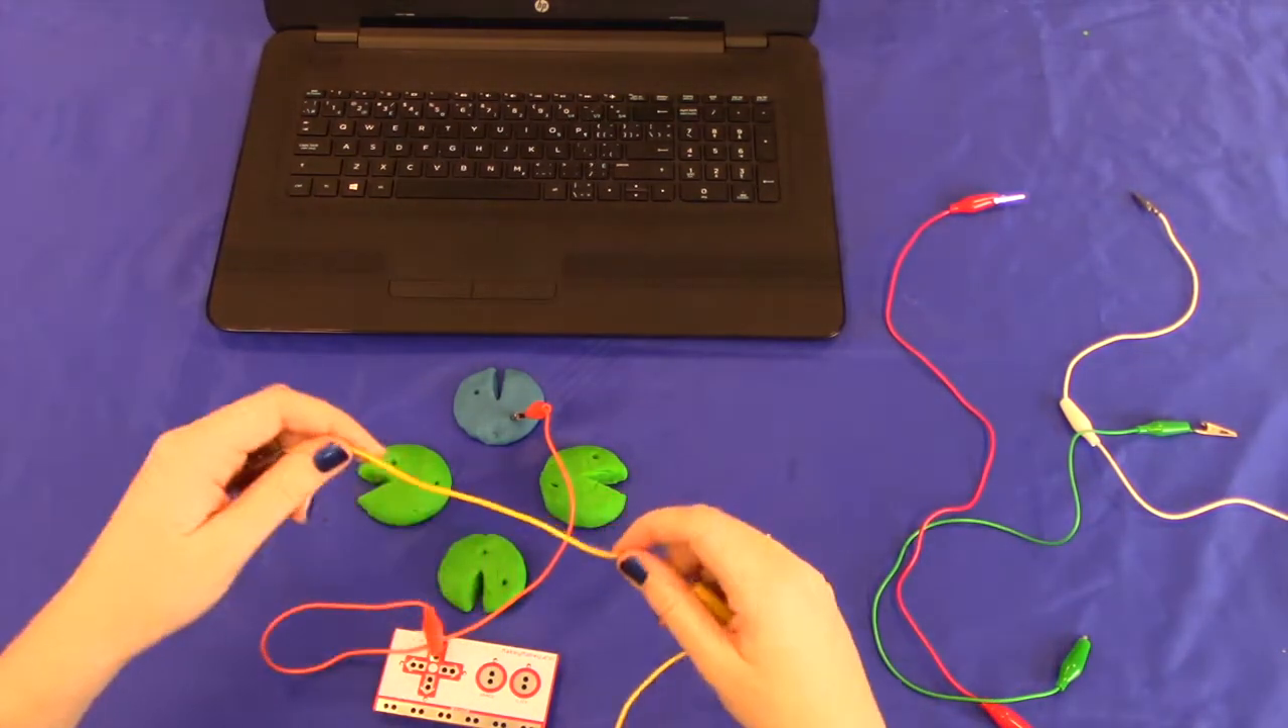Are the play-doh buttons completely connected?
No.